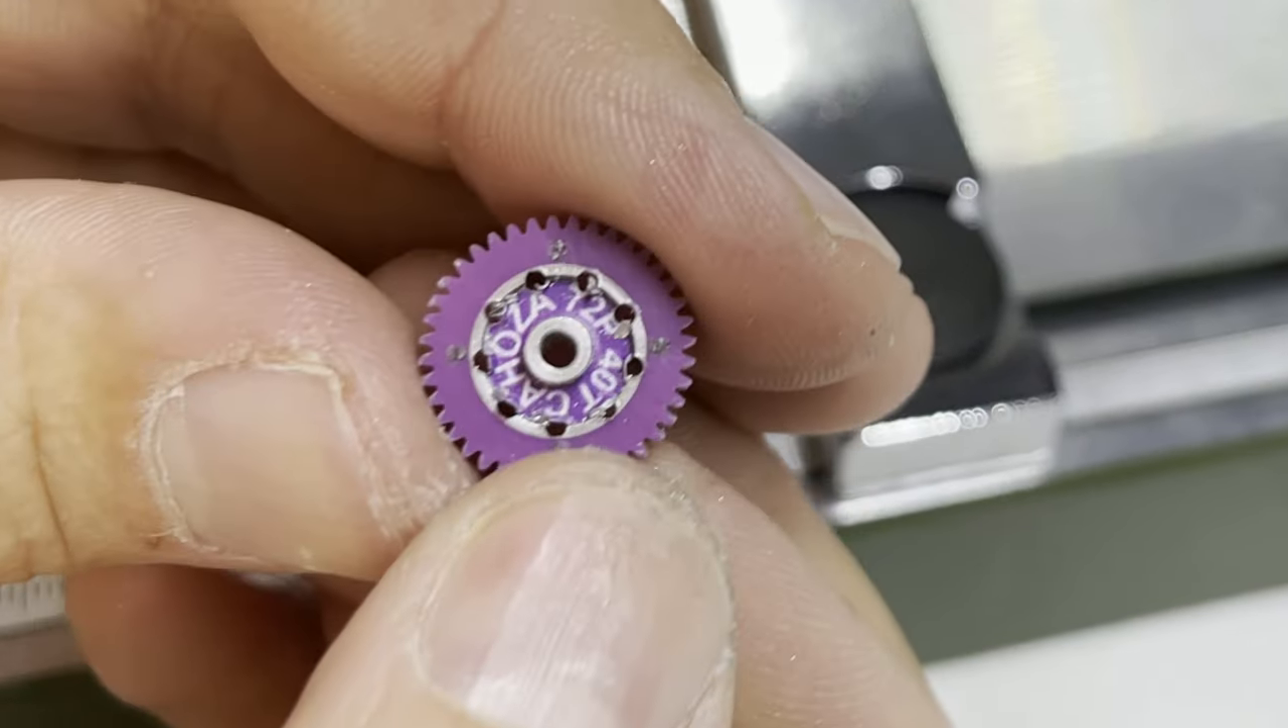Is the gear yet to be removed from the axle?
No.